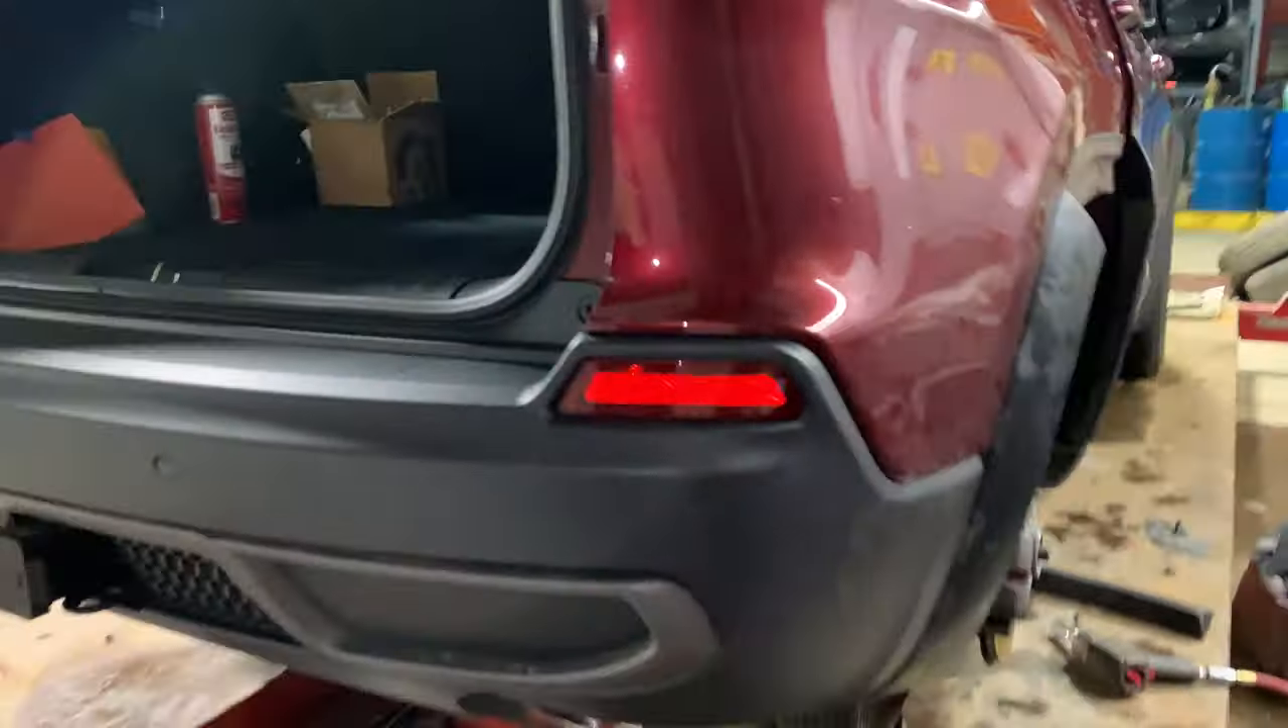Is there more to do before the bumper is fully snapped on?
No.